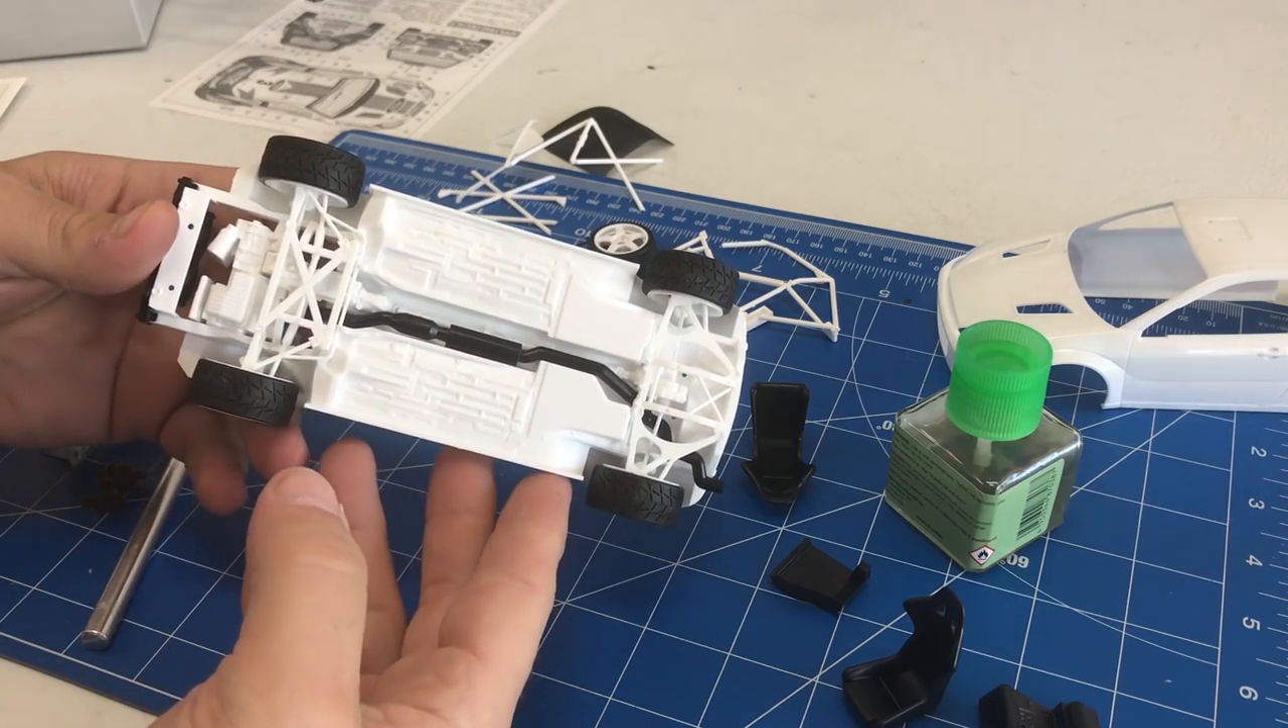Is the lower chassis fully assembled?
Yes.